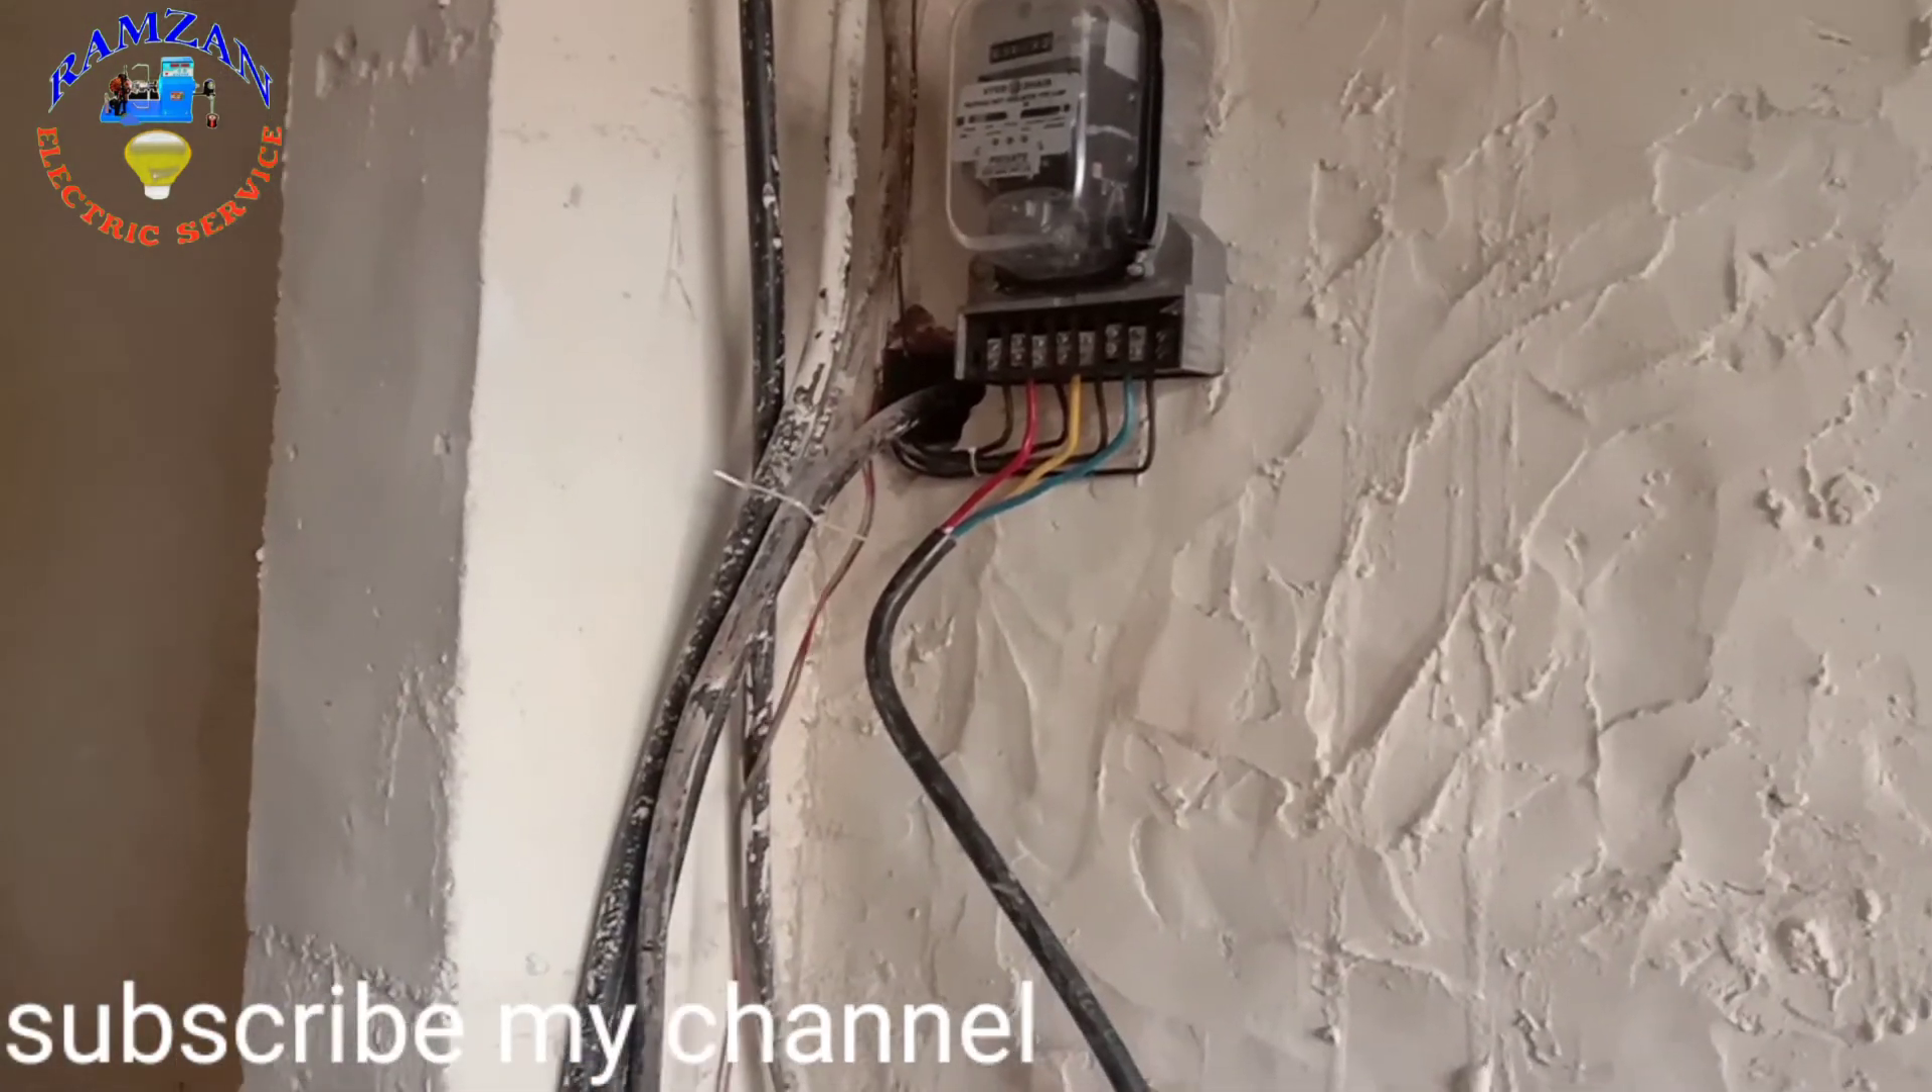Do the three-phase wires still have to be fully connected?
No.